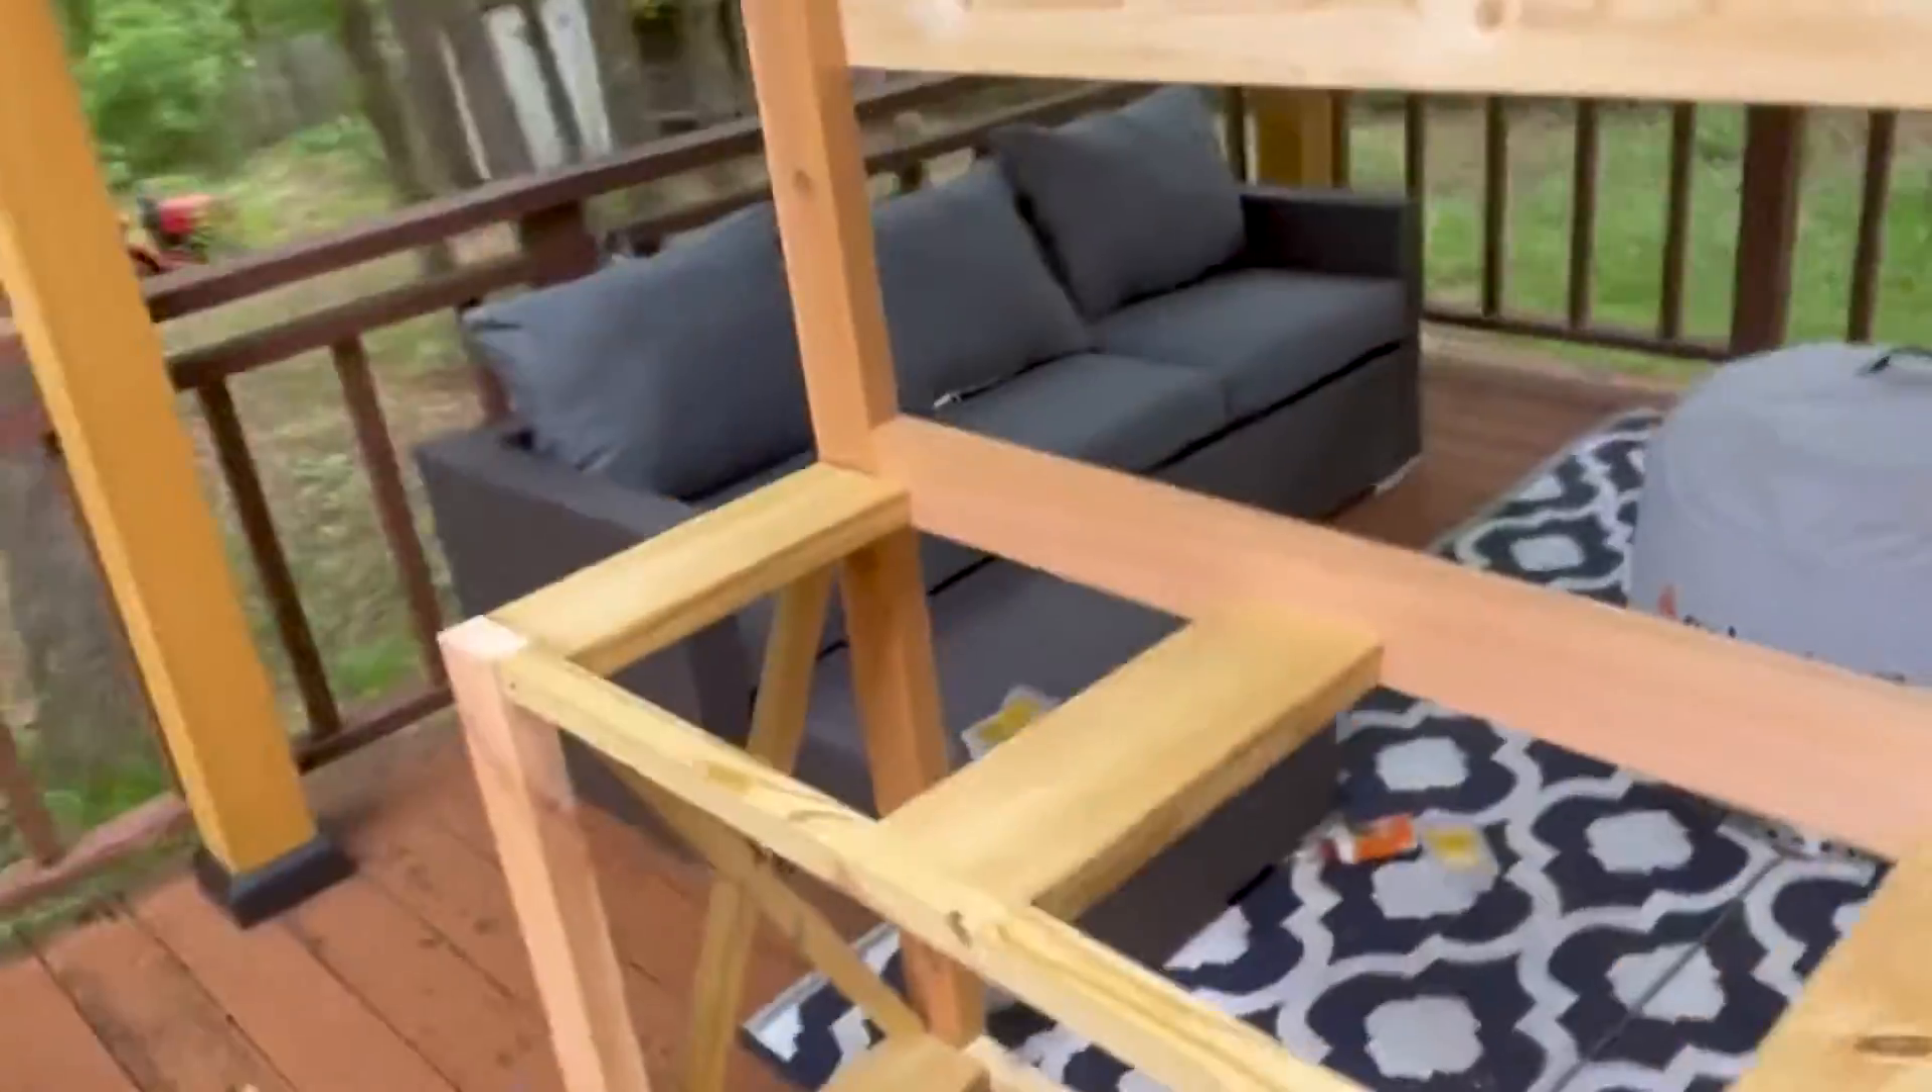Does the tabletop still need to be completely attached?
Yes.